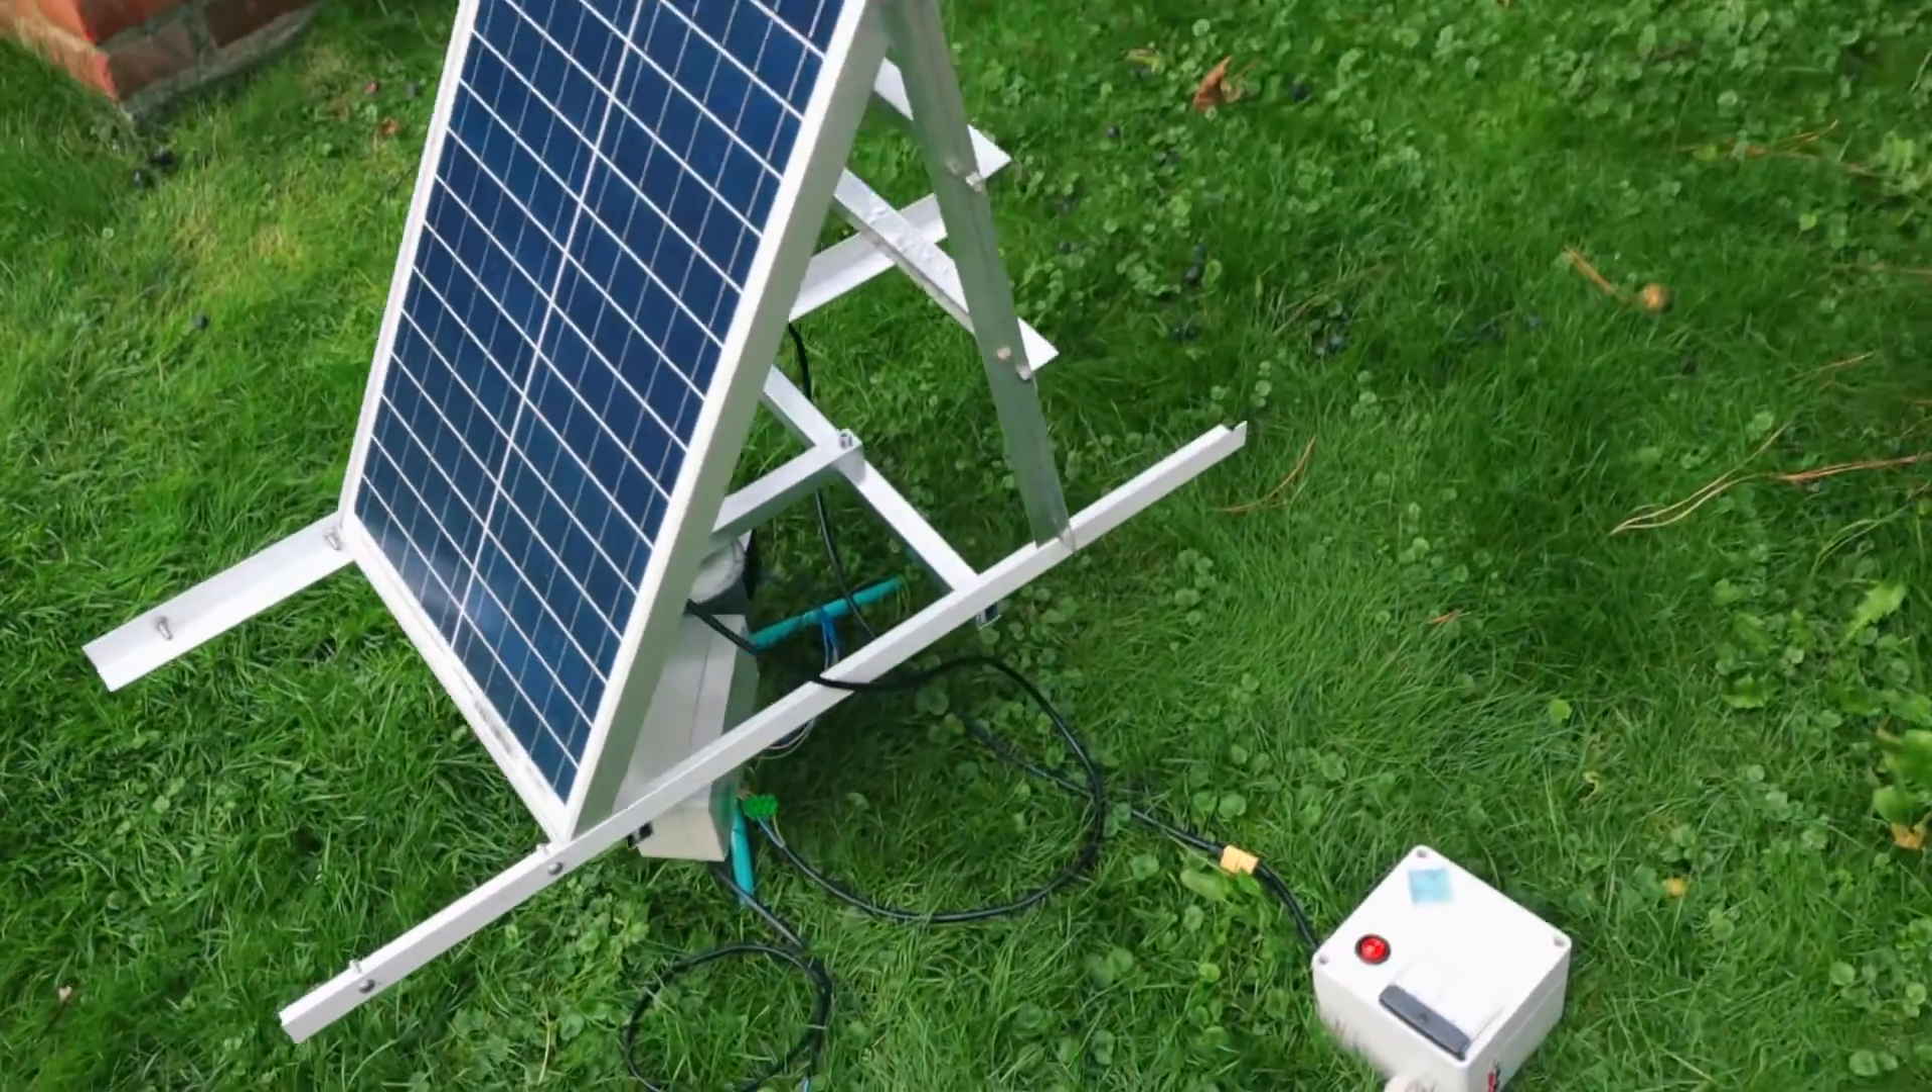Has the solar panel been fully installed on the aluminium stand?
Yes.